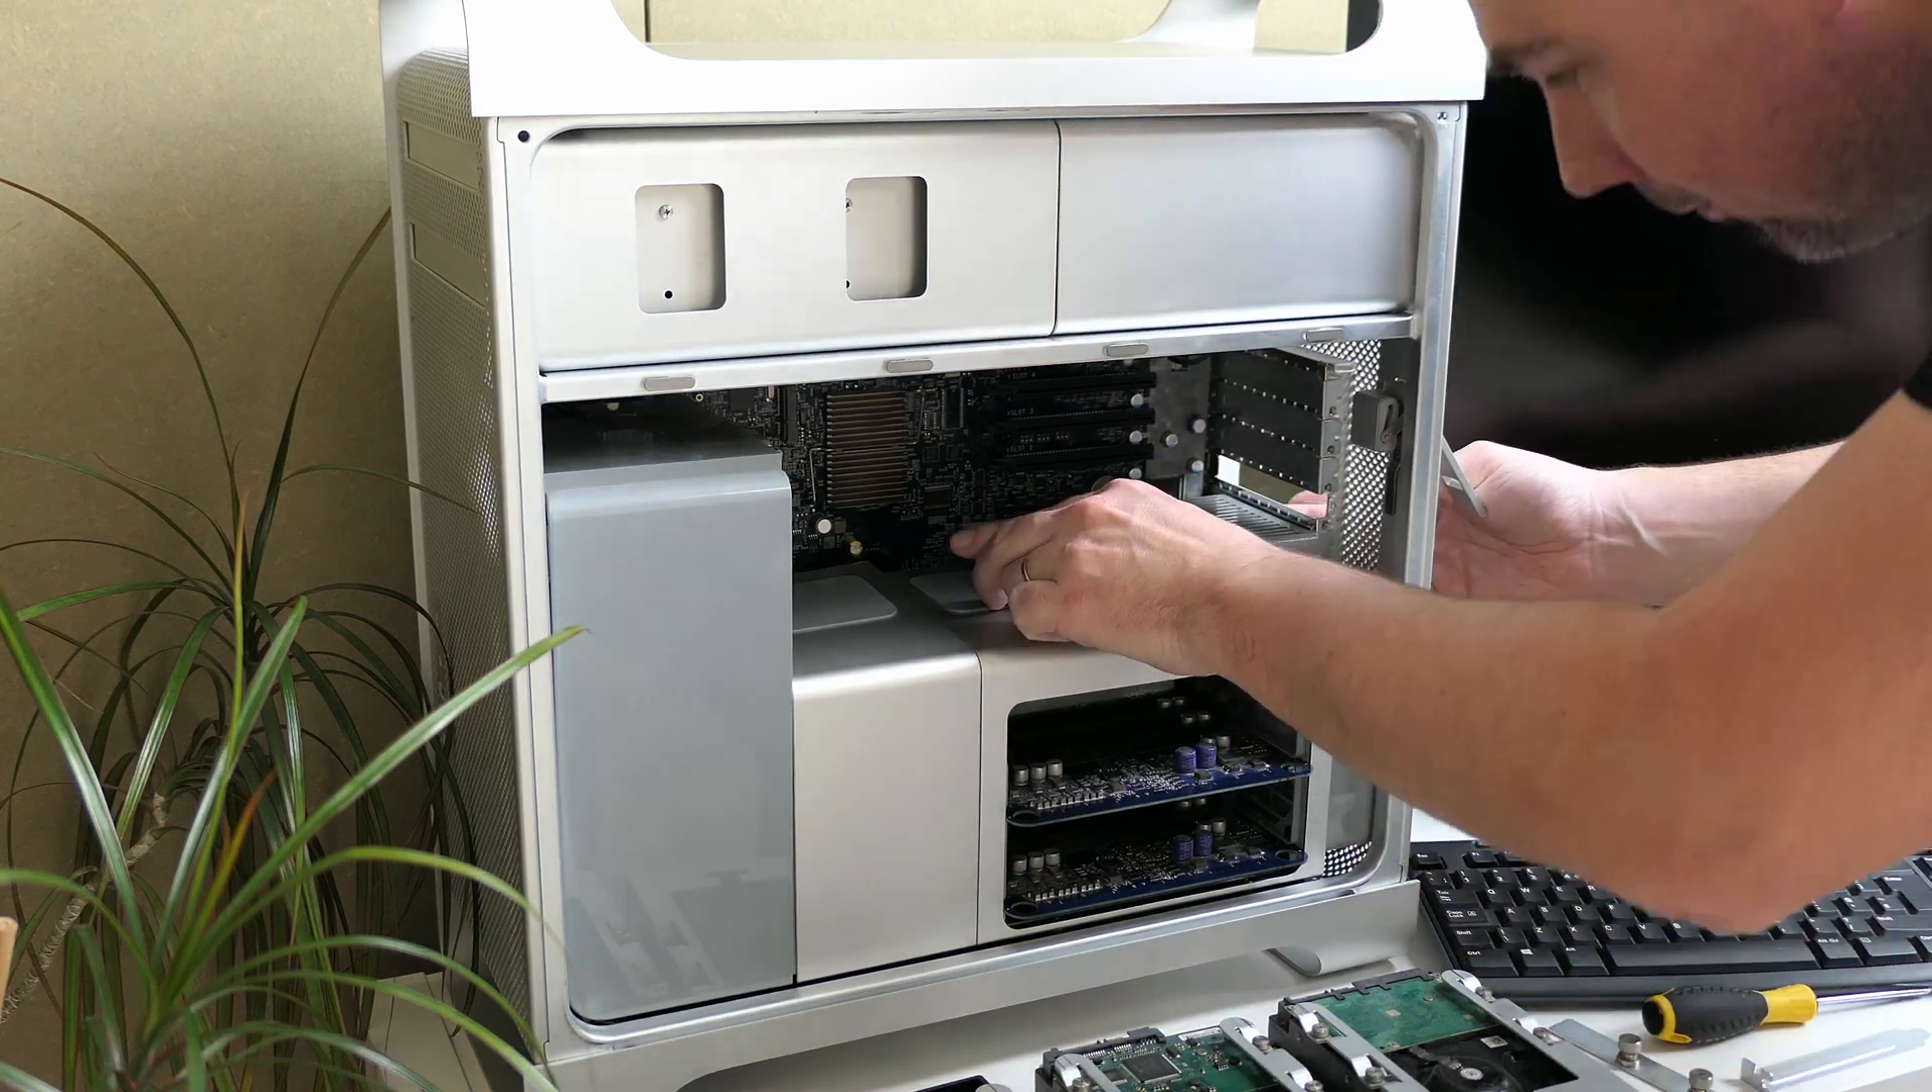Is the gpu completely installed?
No.